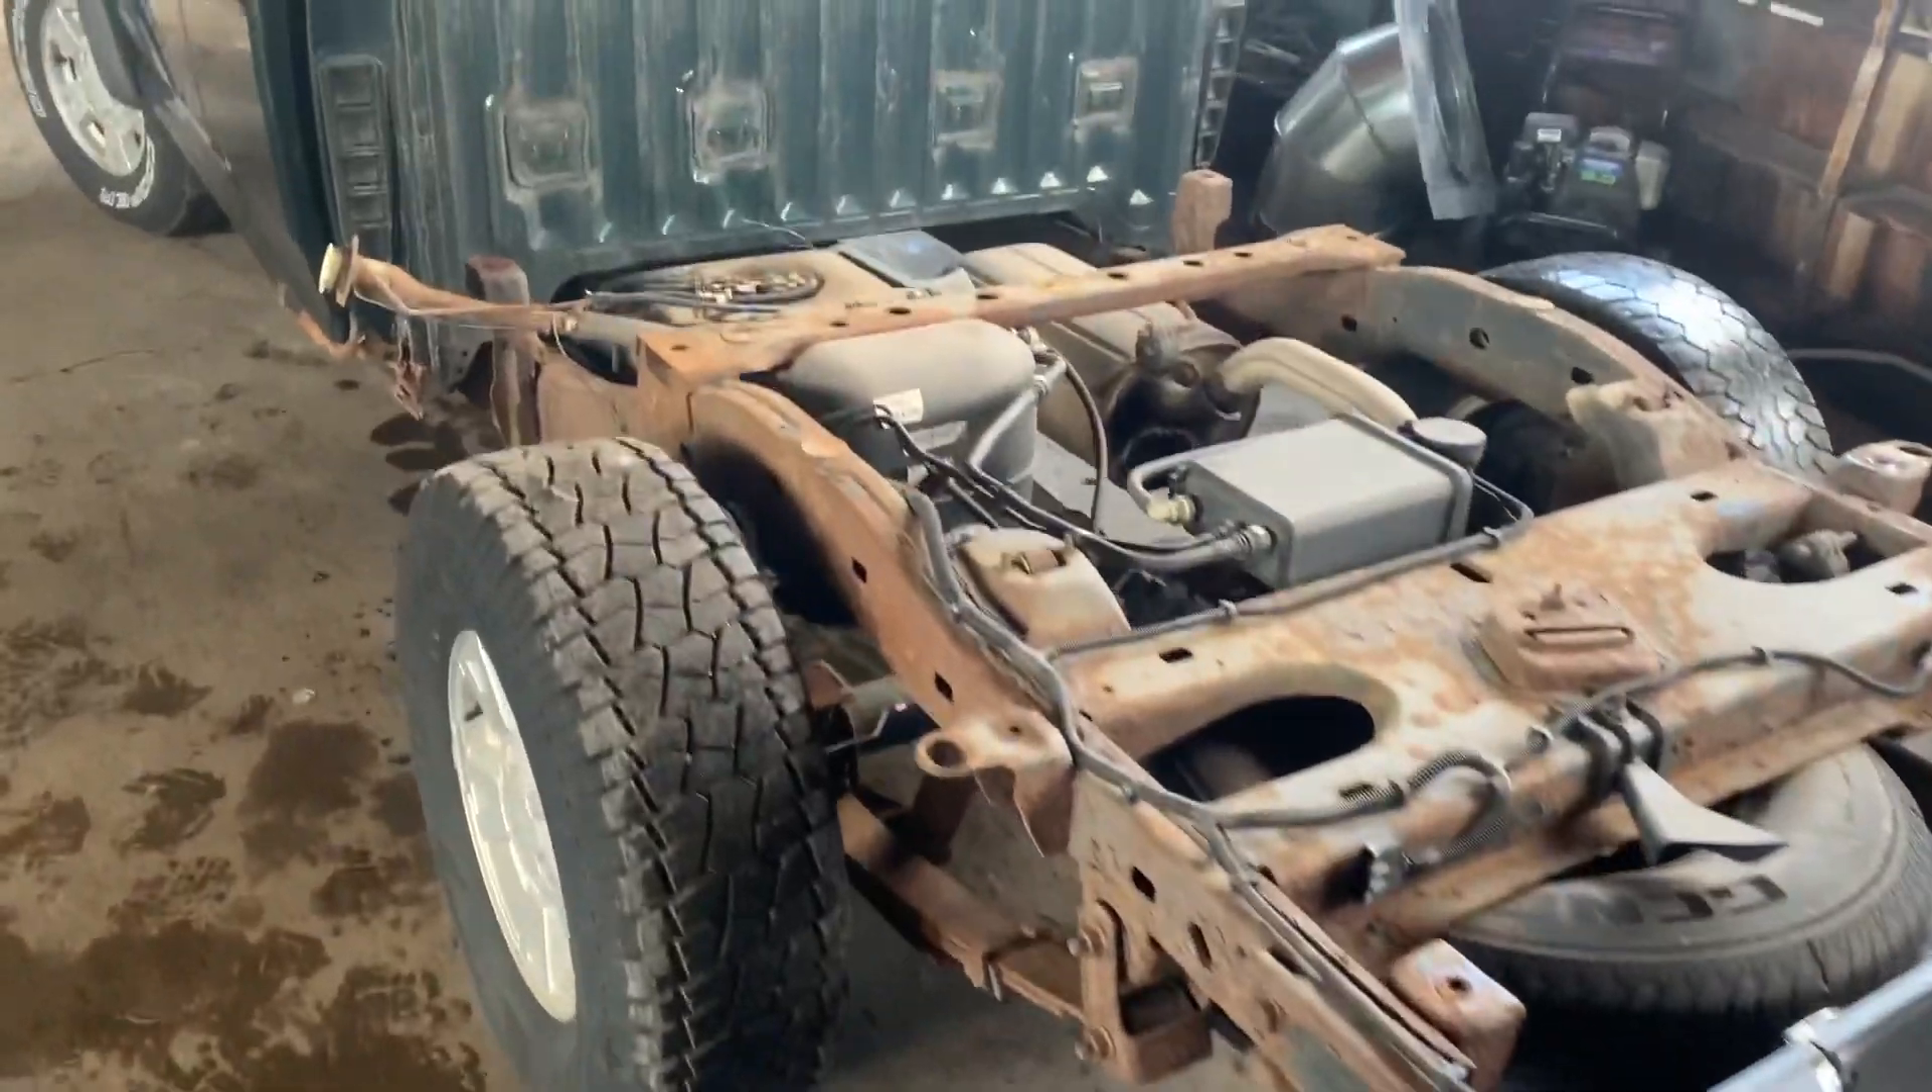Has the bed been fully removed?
Yes.